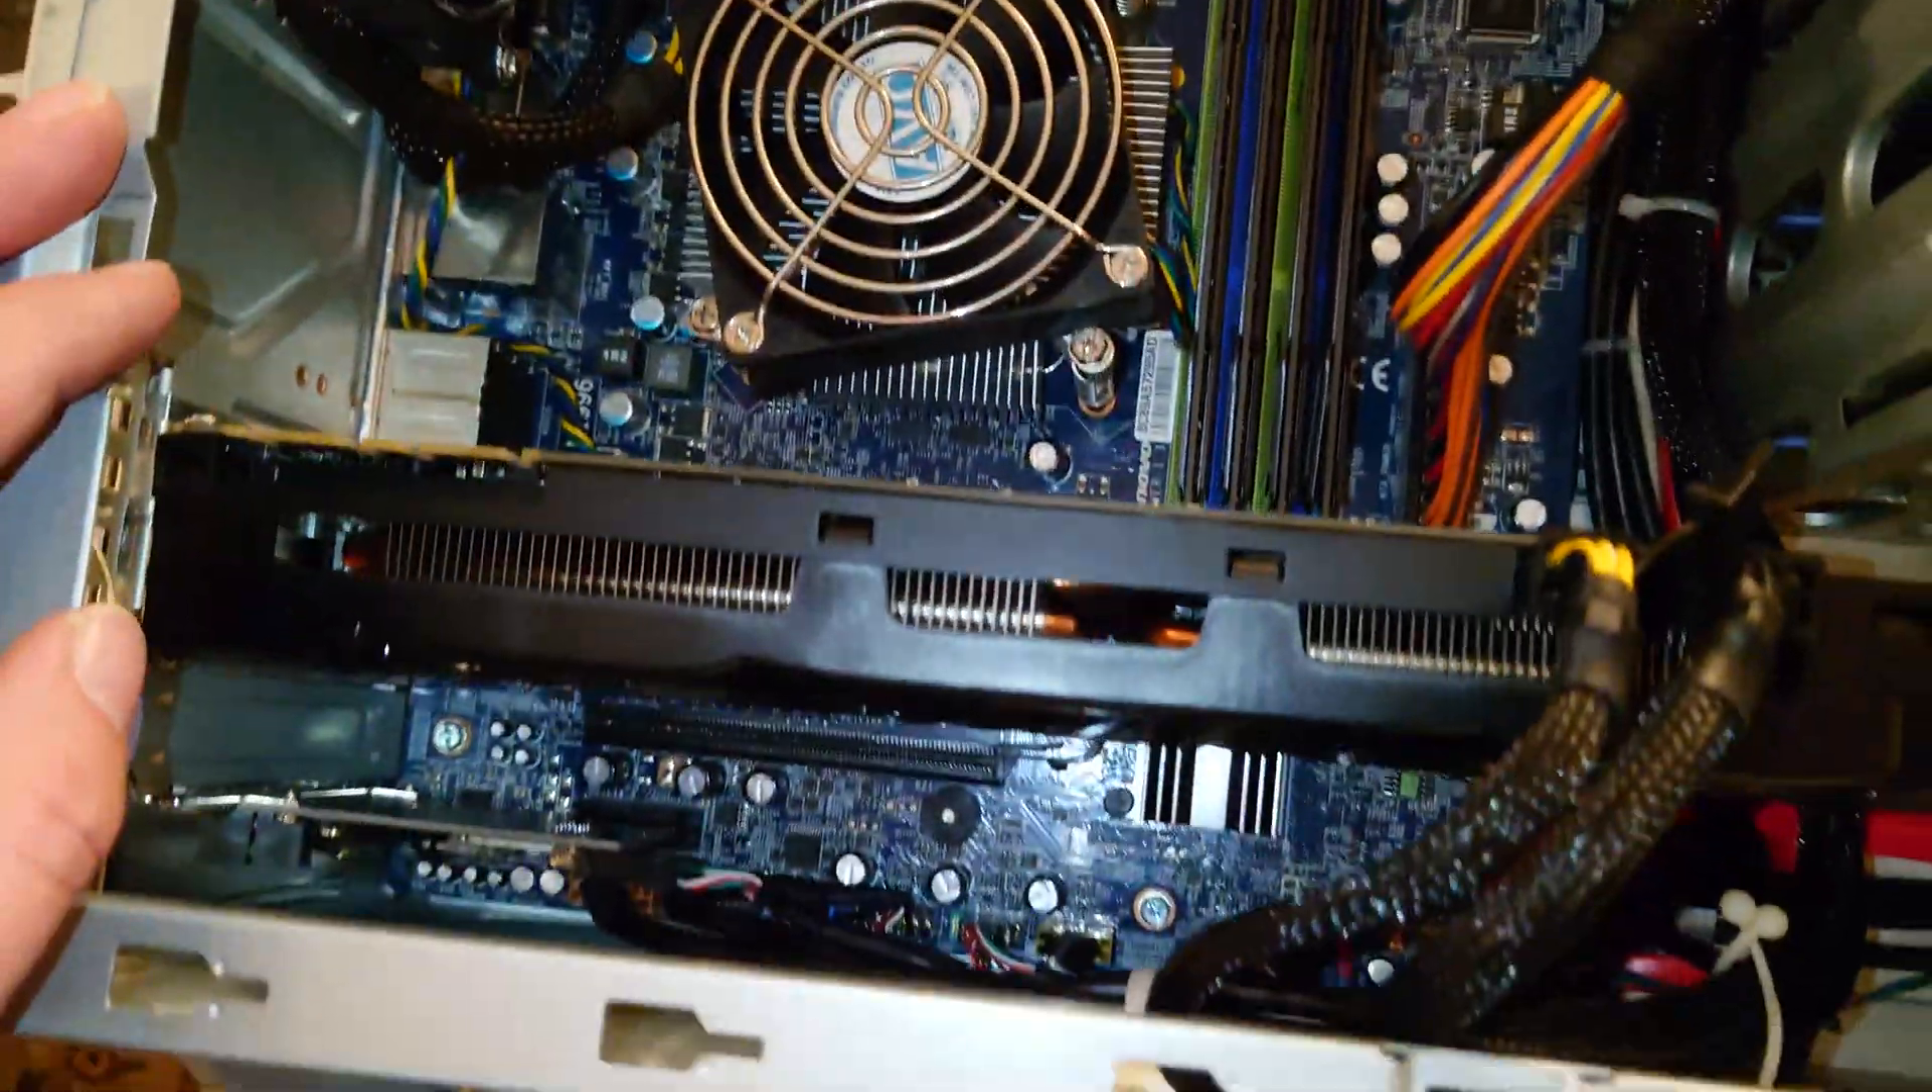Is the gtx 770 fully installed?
Yes.